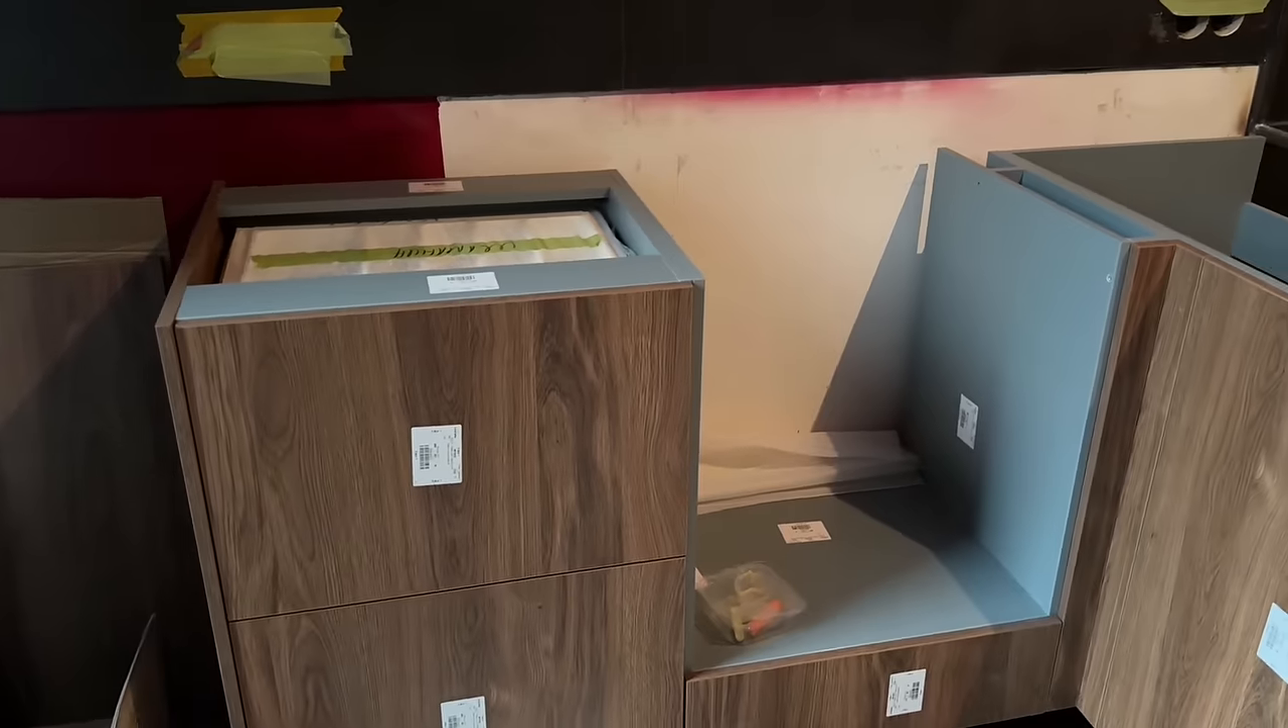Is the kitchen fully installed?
No.